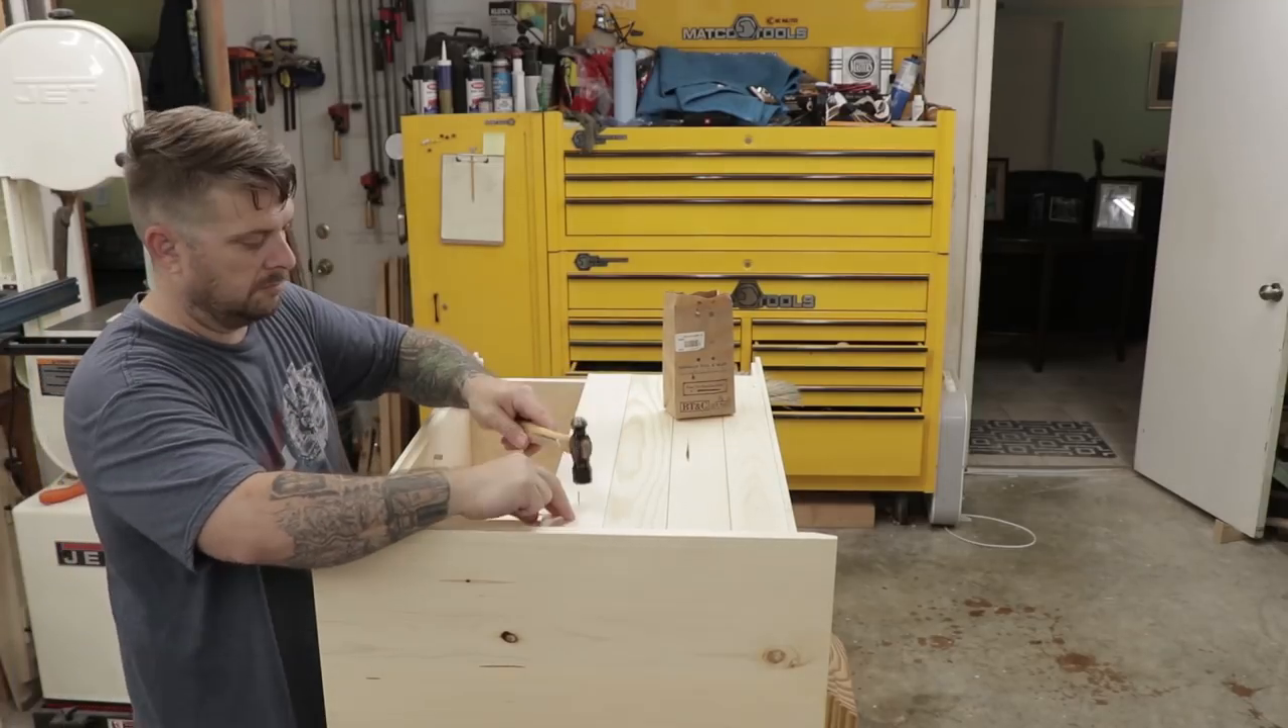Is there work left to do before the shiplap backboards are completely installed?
Yes.